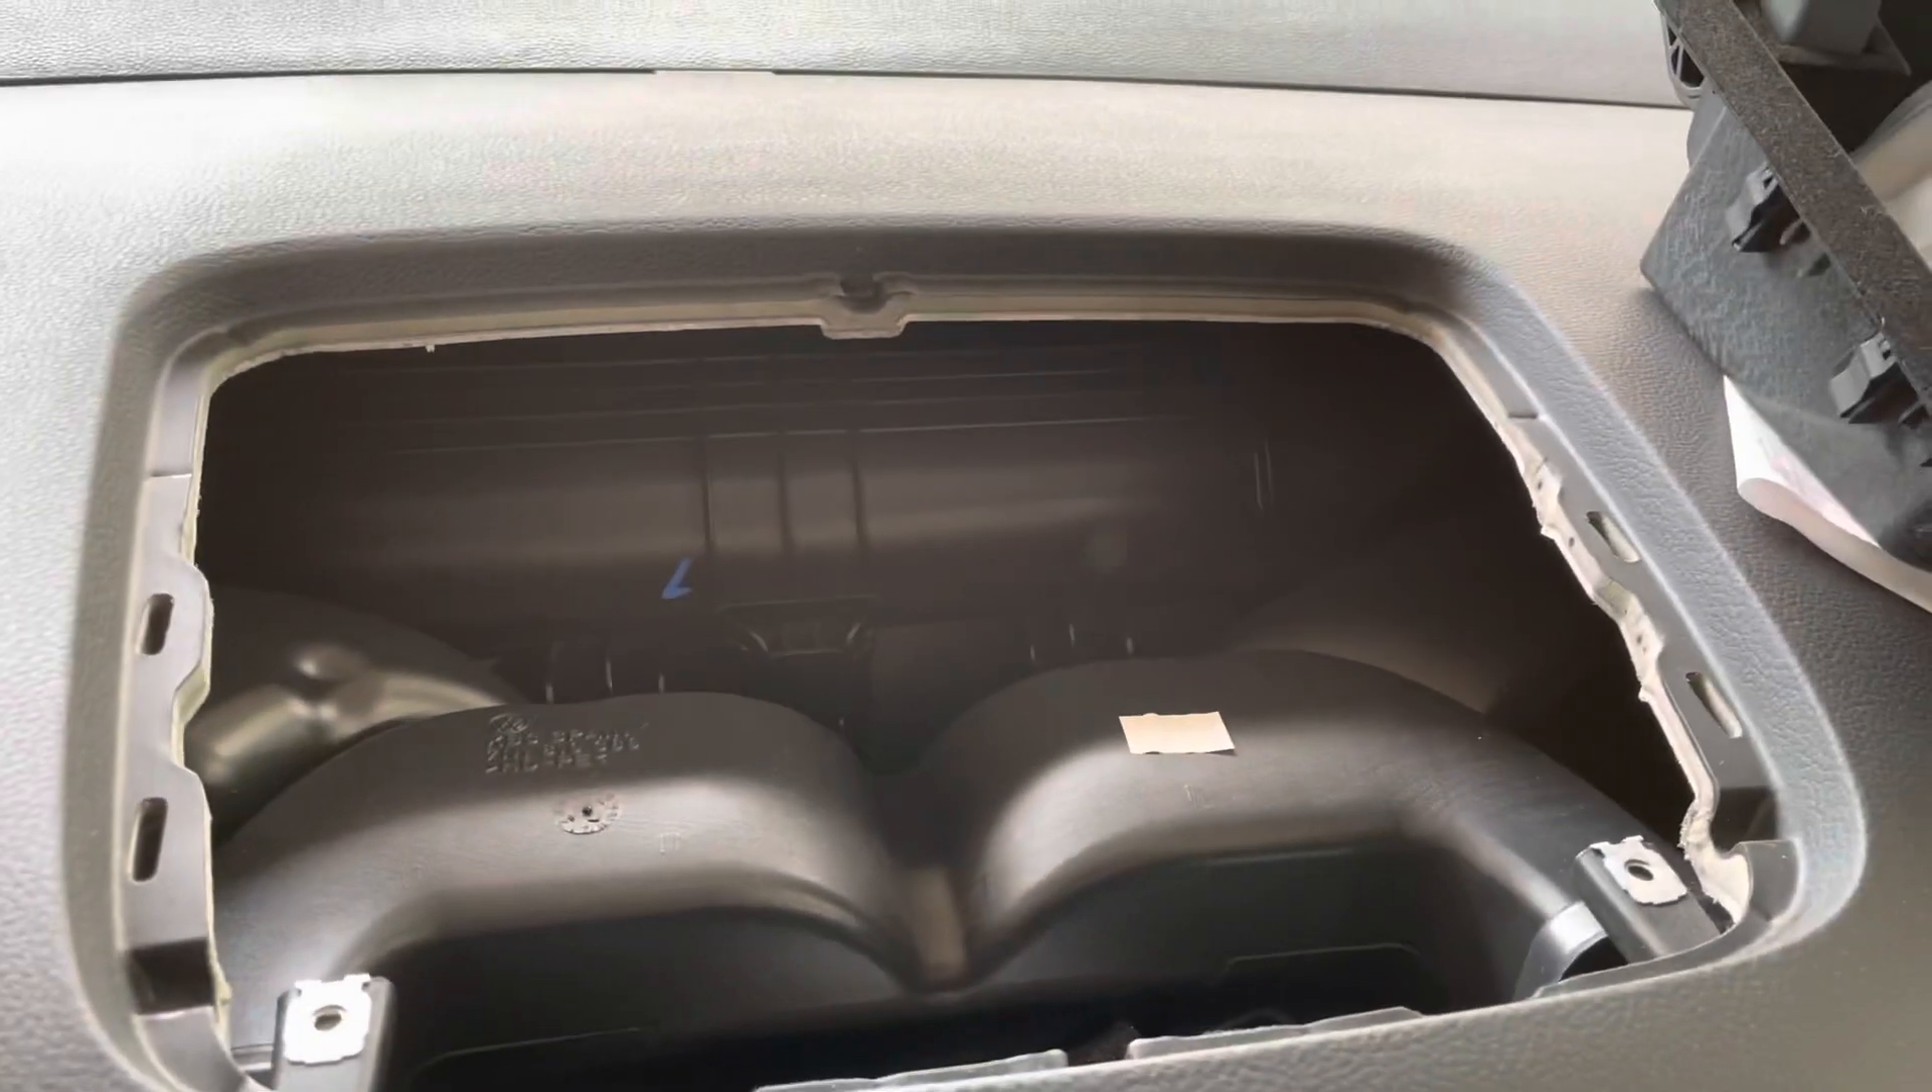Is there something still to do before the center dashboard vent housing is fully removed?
No.